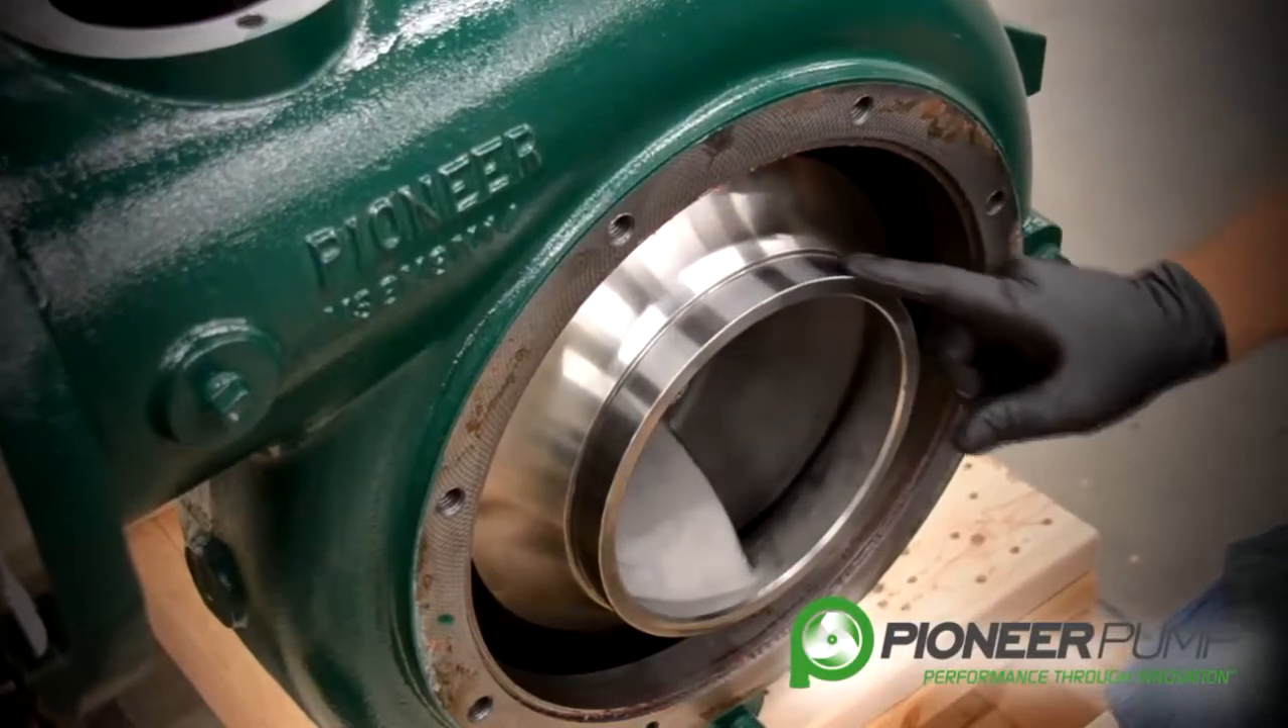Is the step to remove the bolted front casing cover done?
Yes.